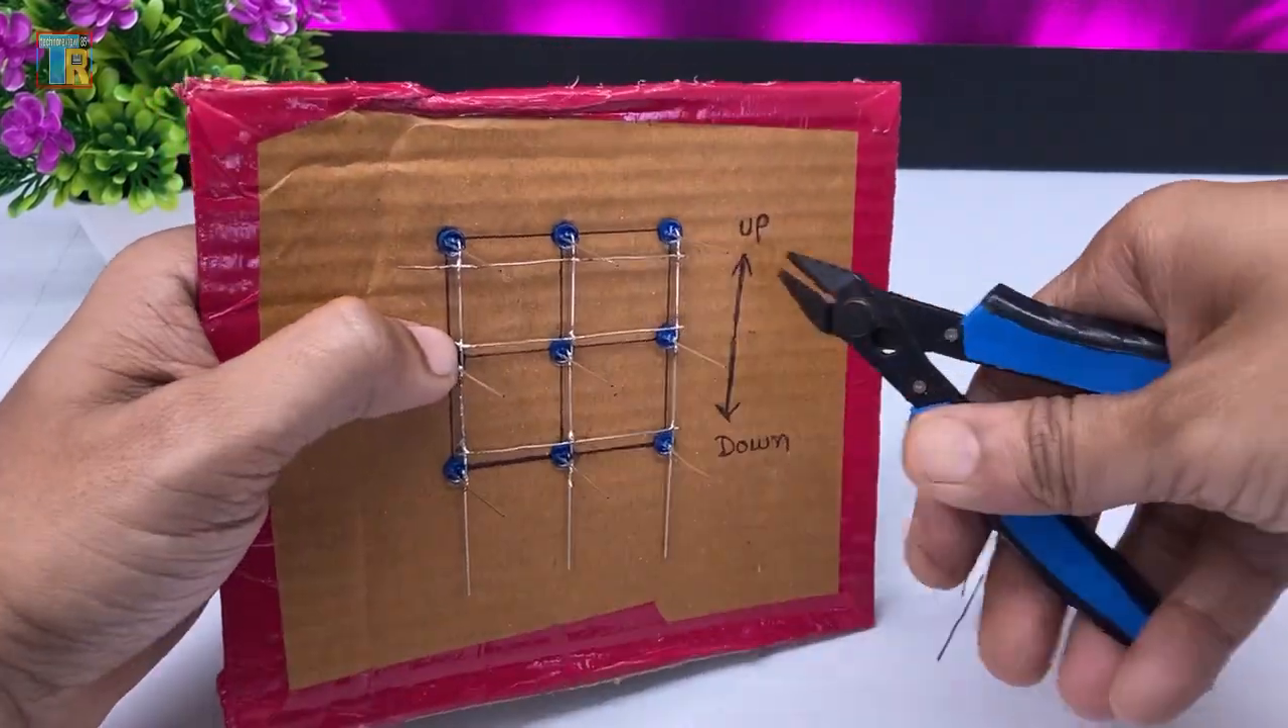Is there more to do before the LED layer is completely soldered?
No.